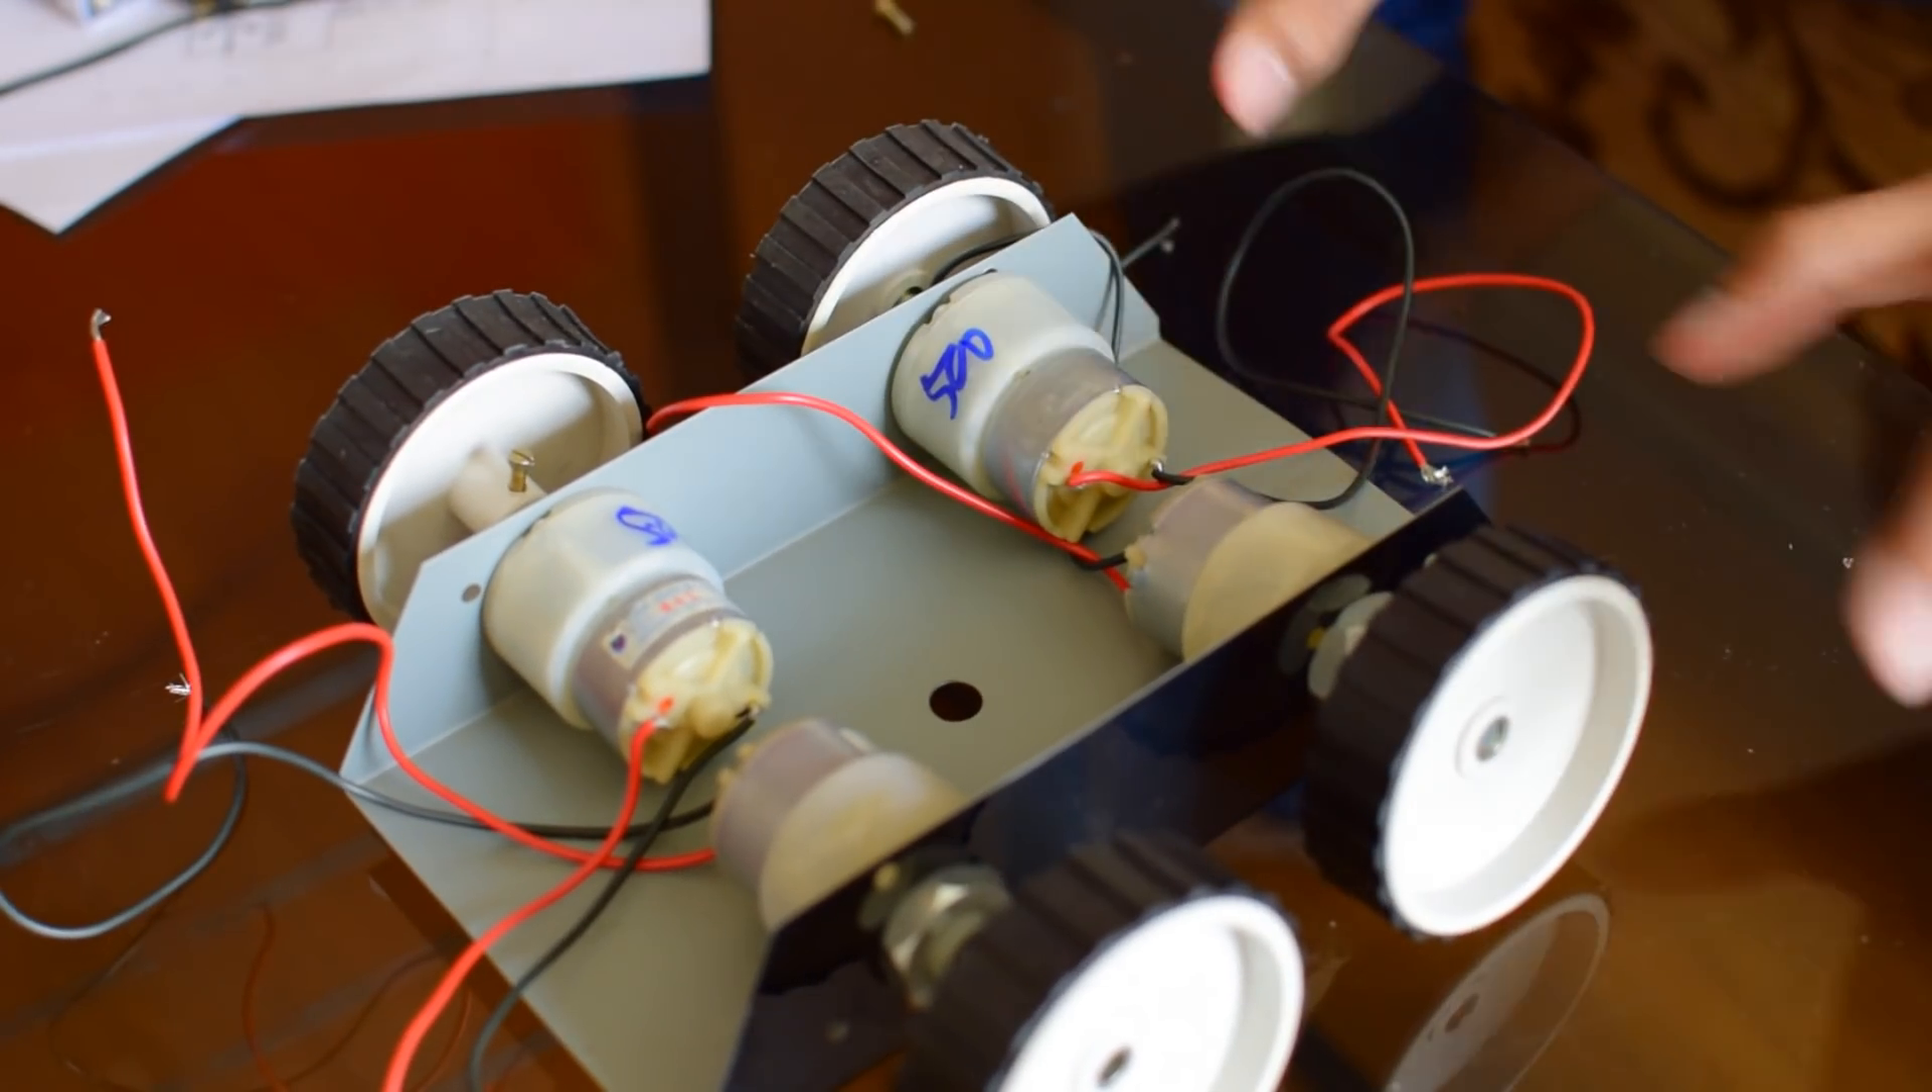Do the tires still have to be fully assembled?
No.